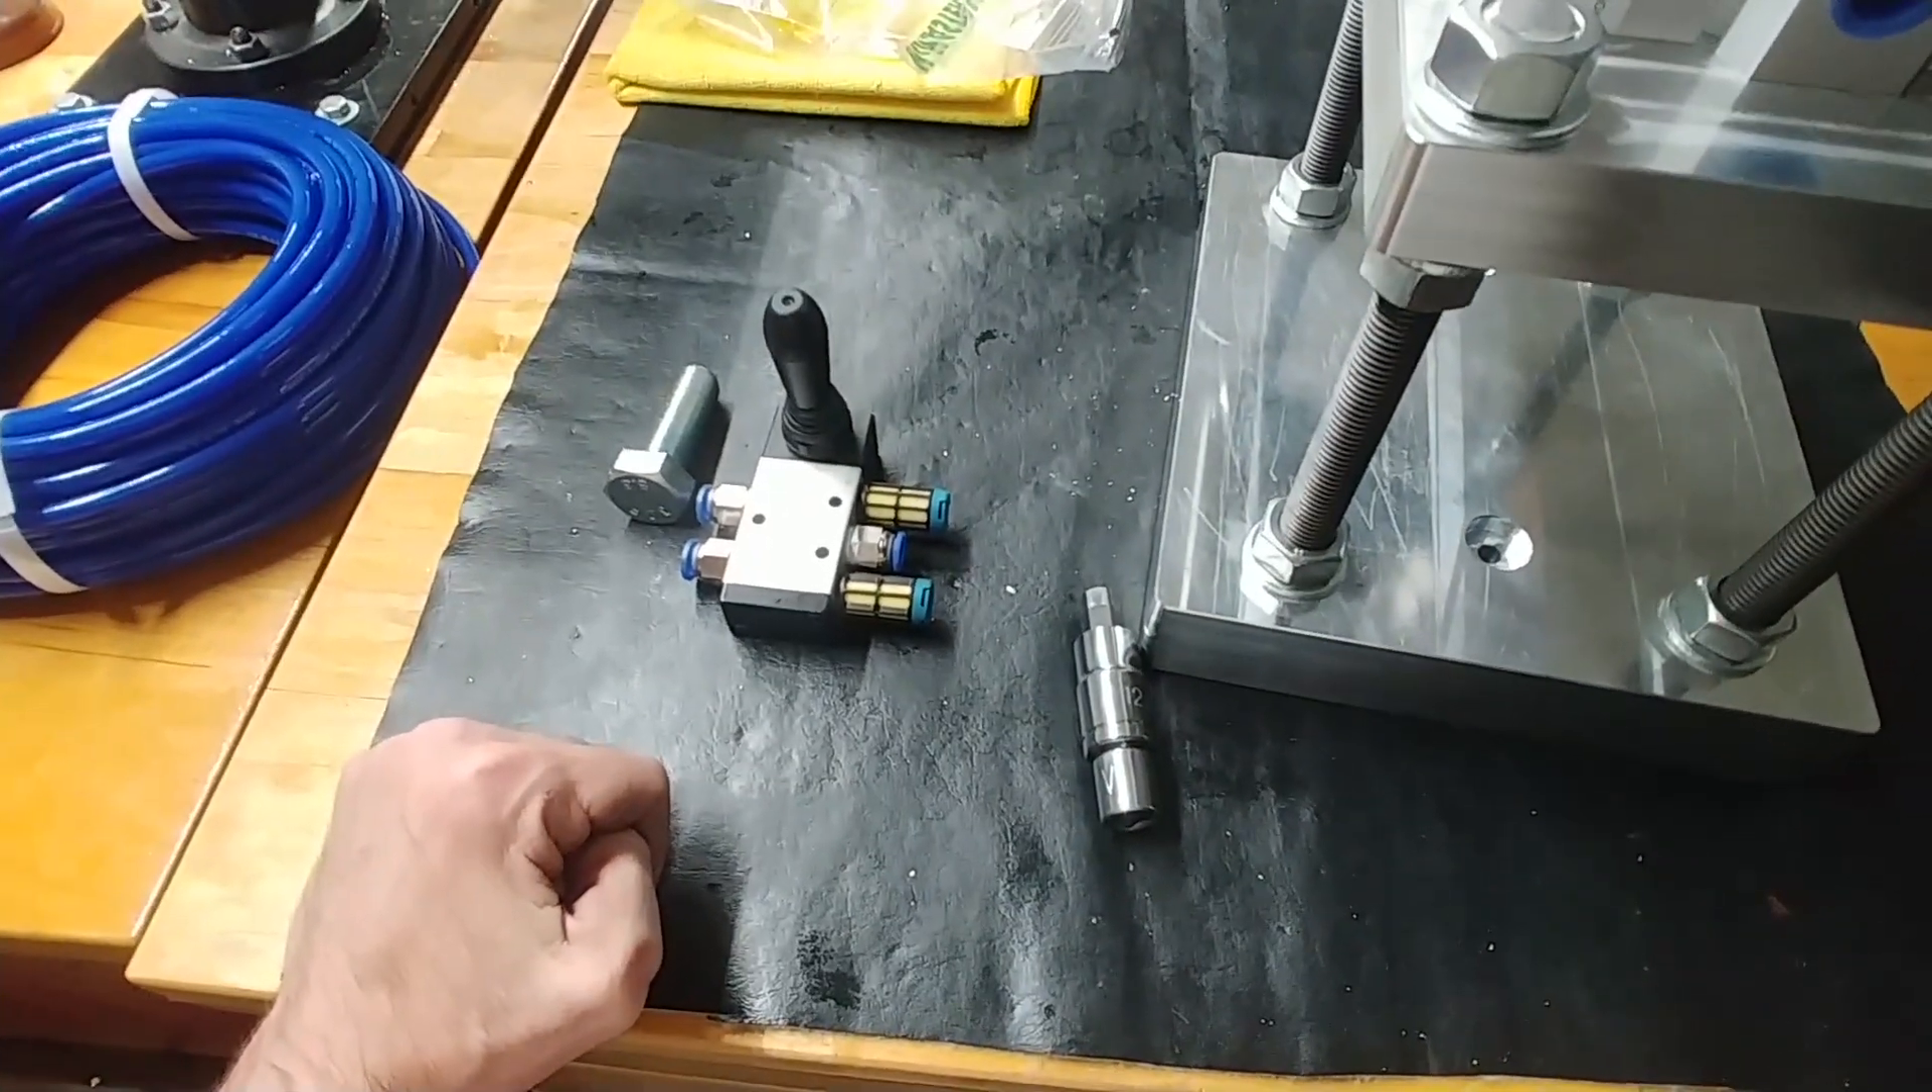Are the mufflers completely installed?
Yes.